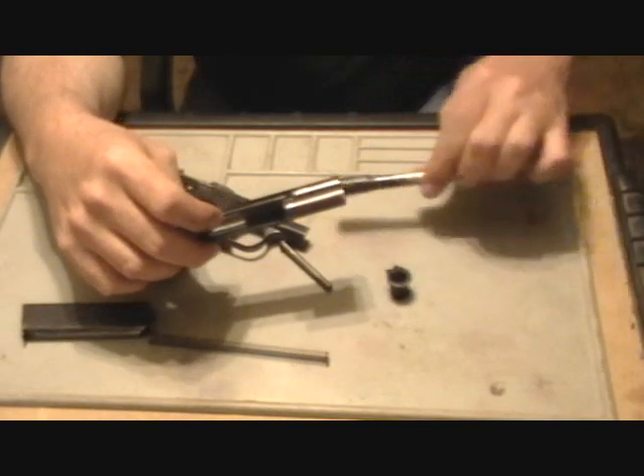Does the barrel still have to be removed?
Yes.